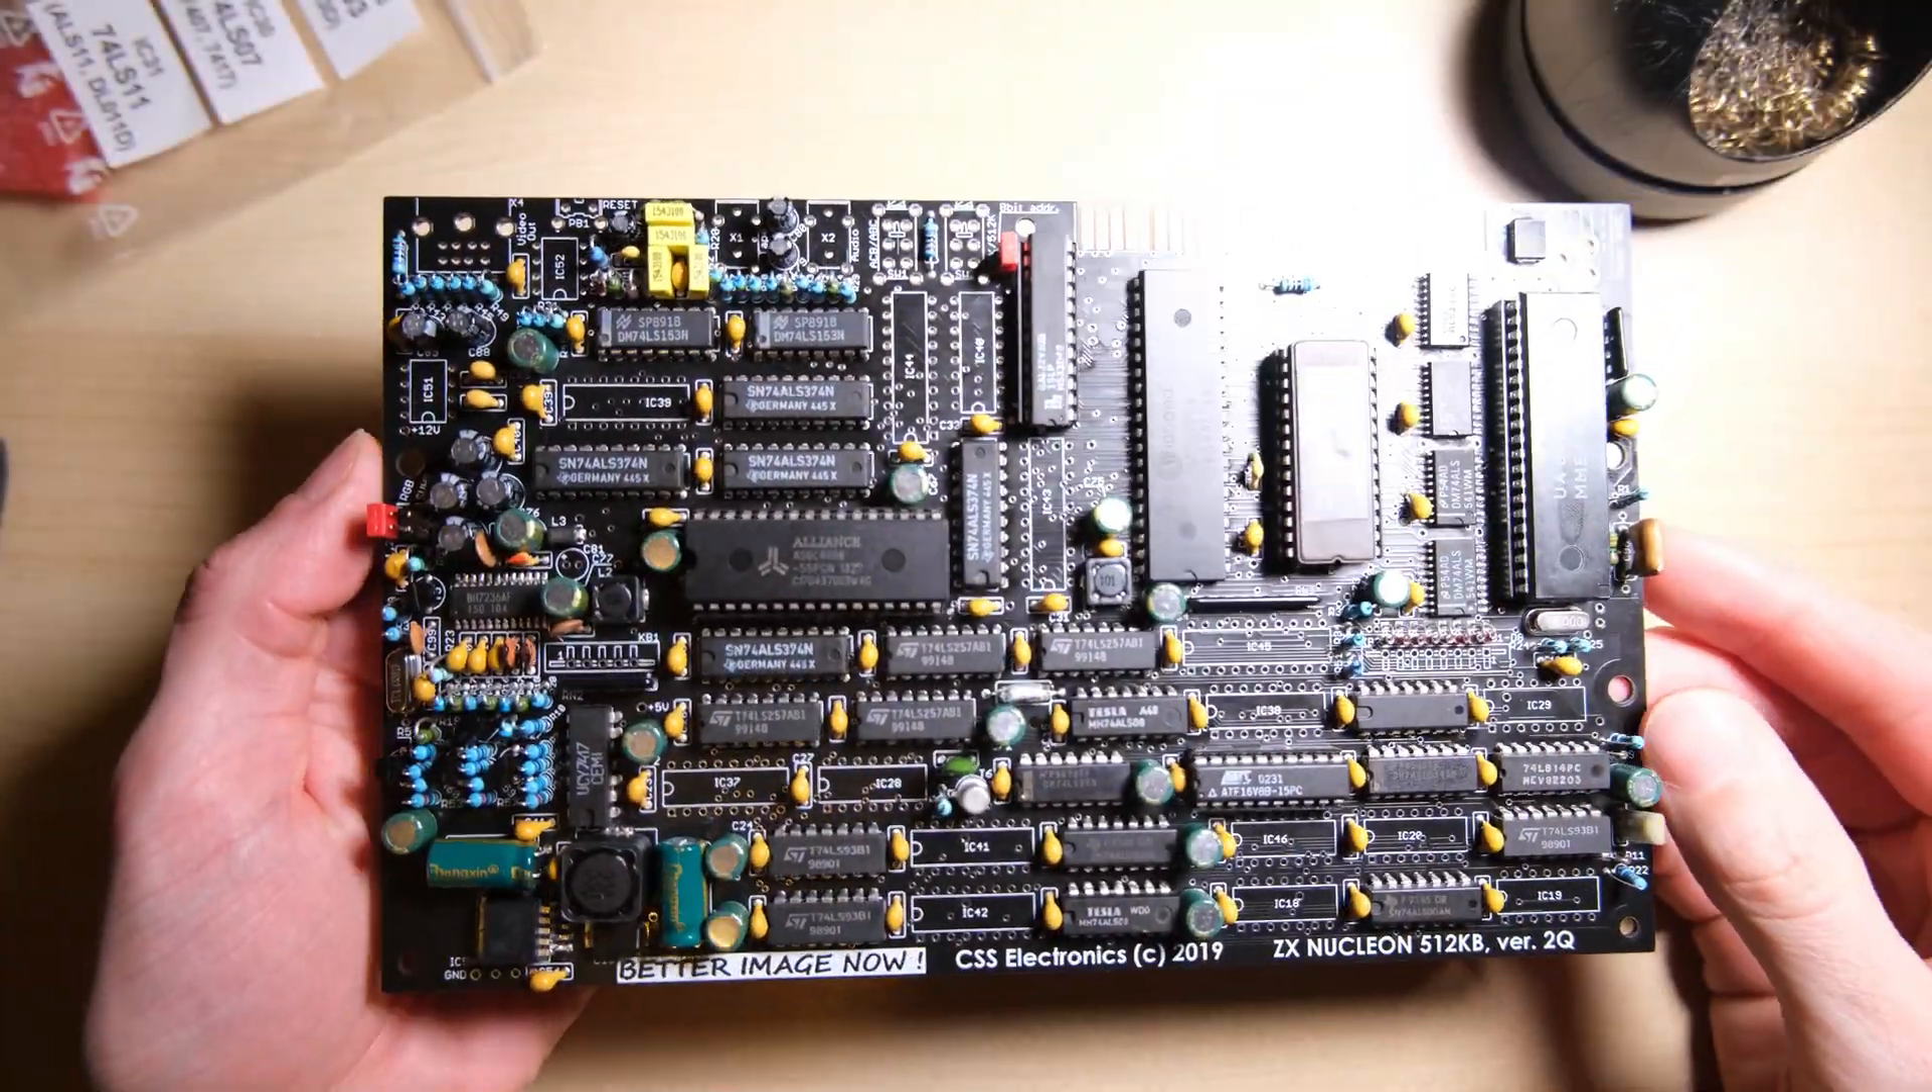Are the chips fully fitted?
No.